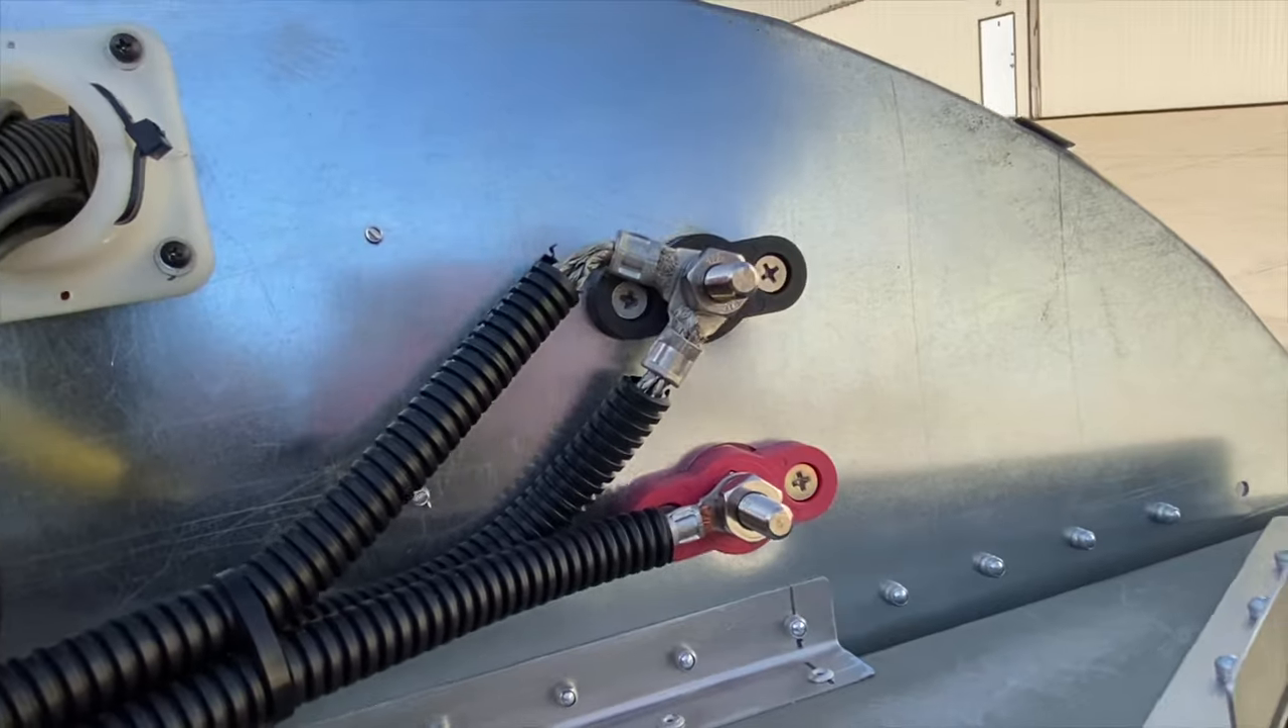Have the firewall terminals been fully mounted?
Yes.